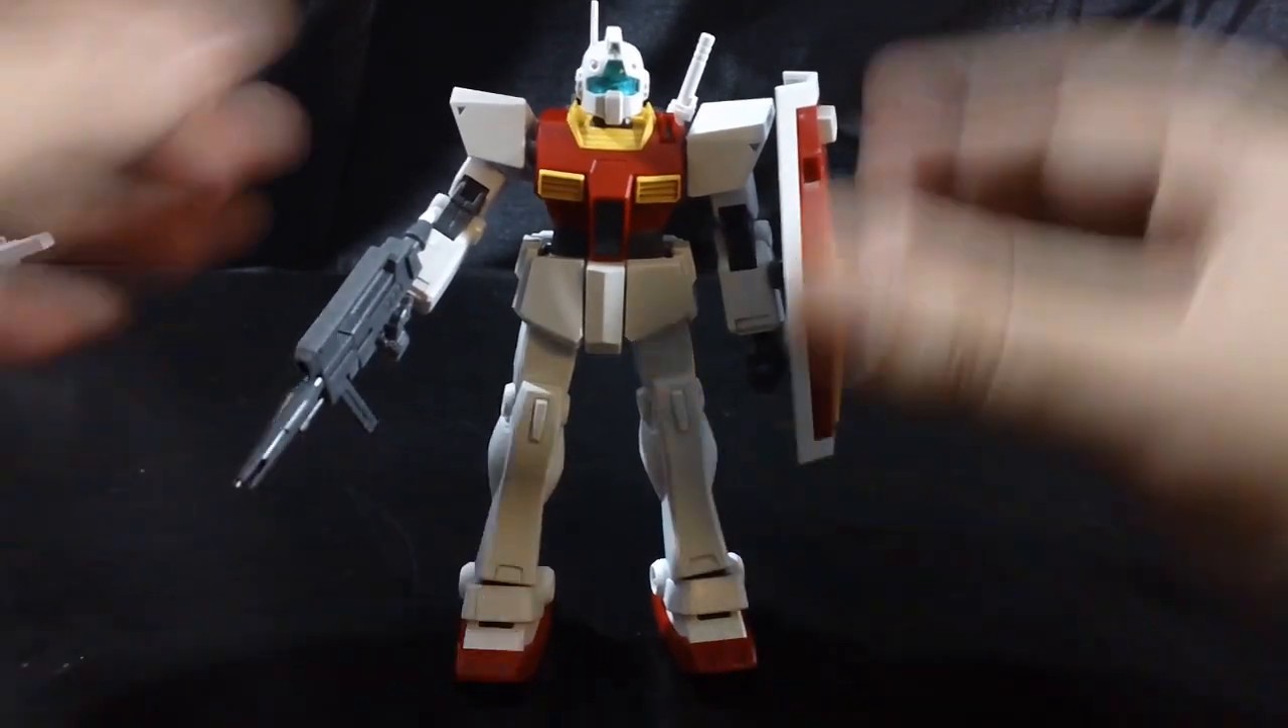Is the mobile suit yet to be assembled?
No.